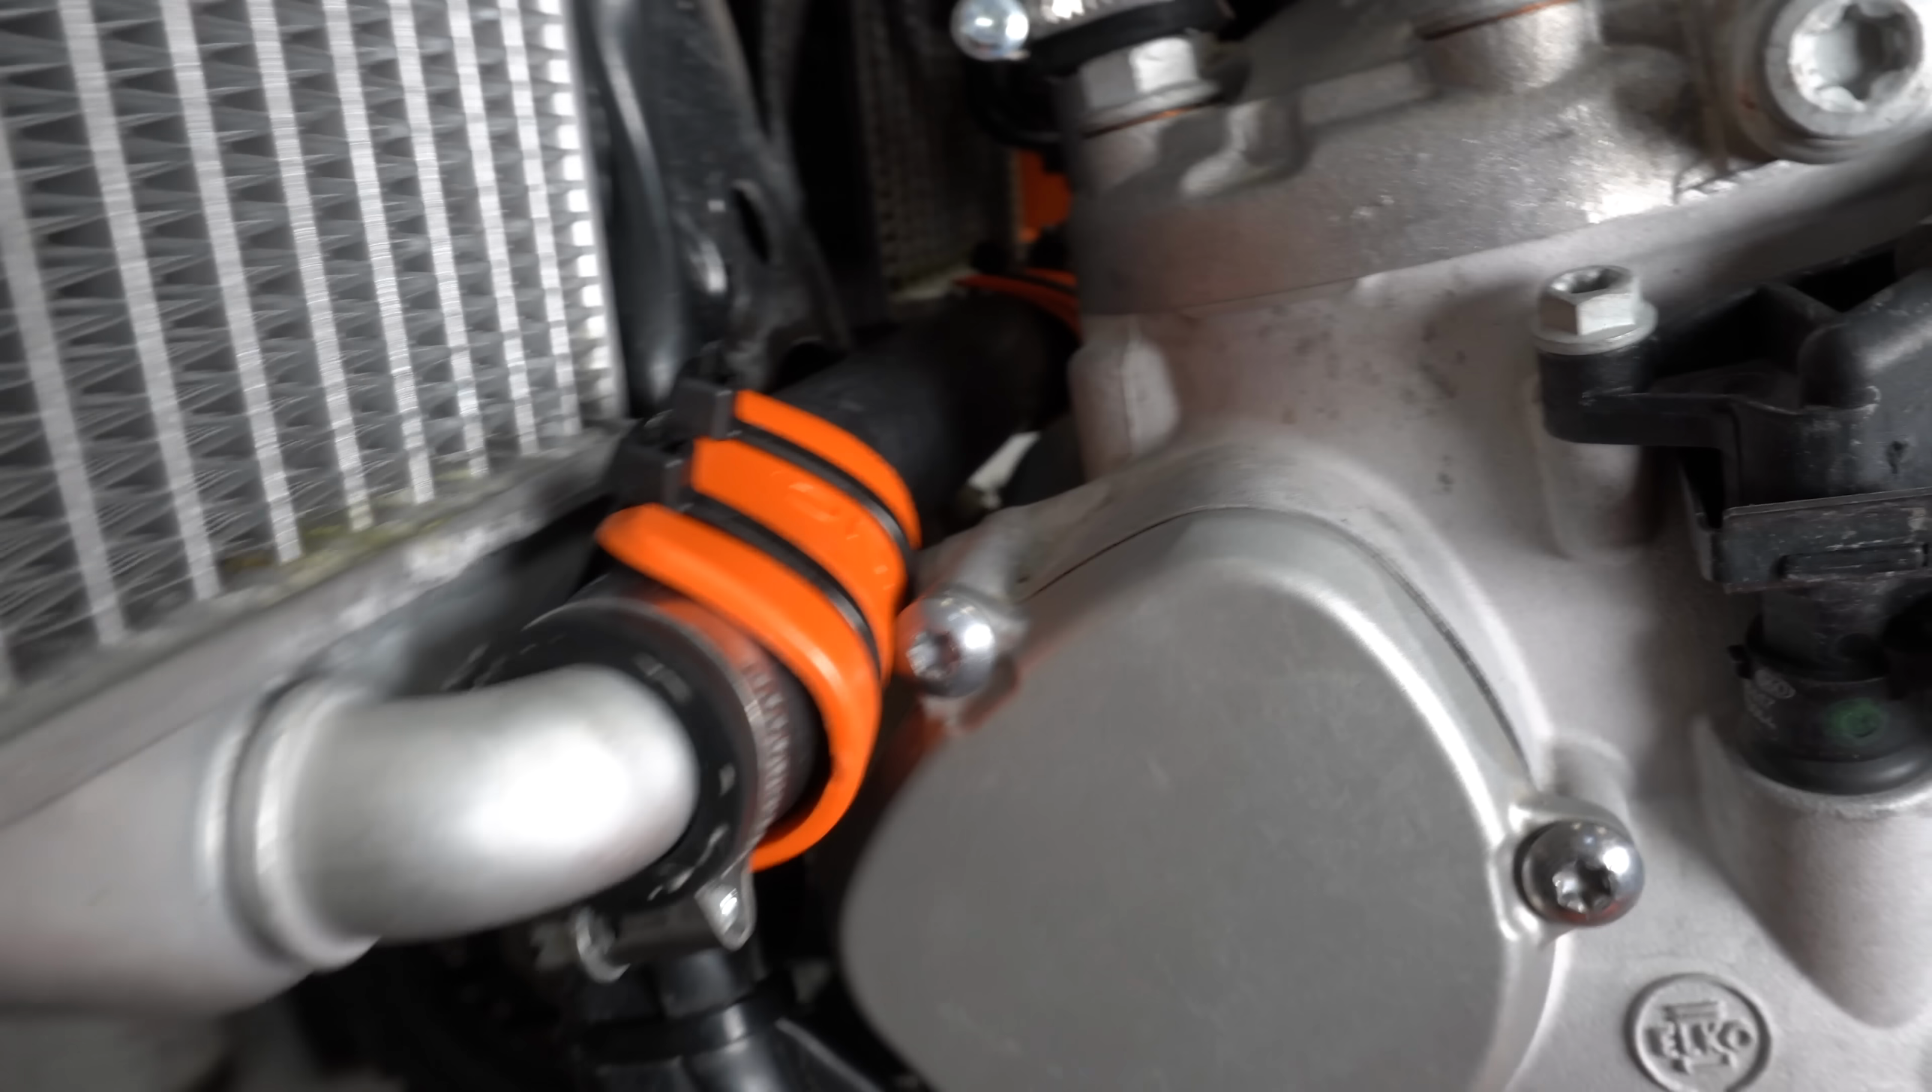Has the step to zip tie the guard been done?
Yes.